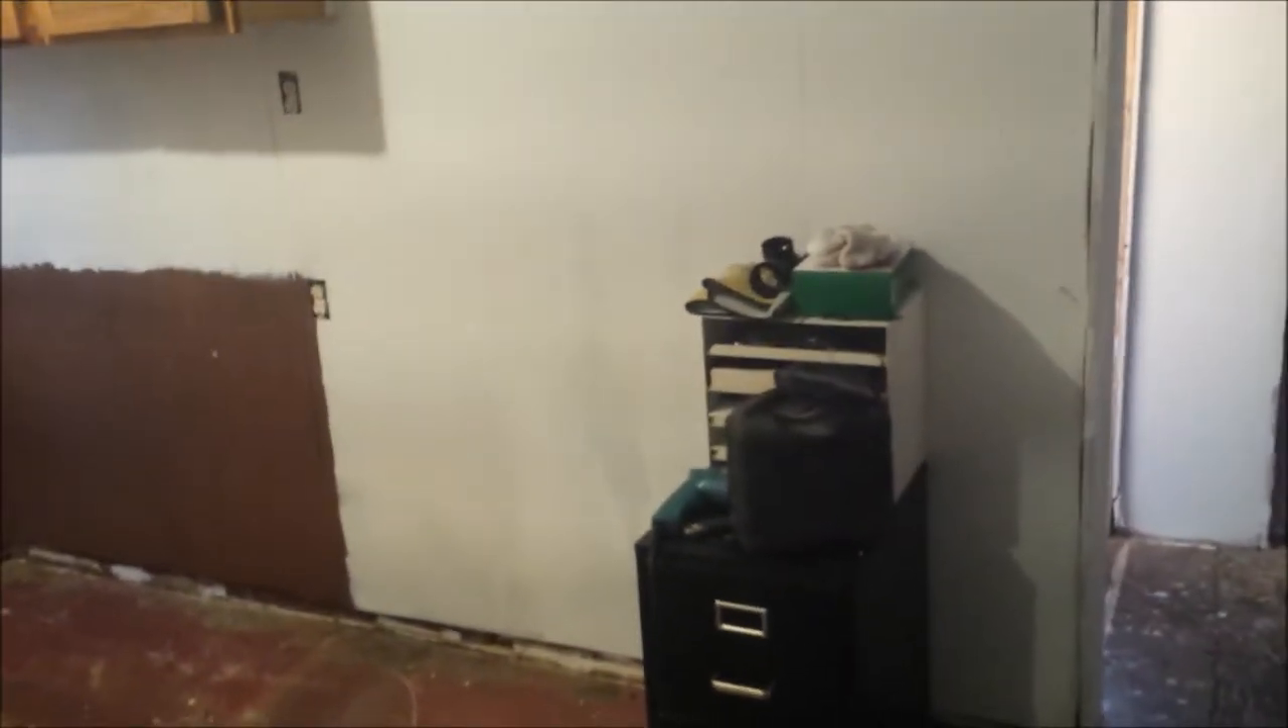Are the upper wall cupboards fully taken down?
No.